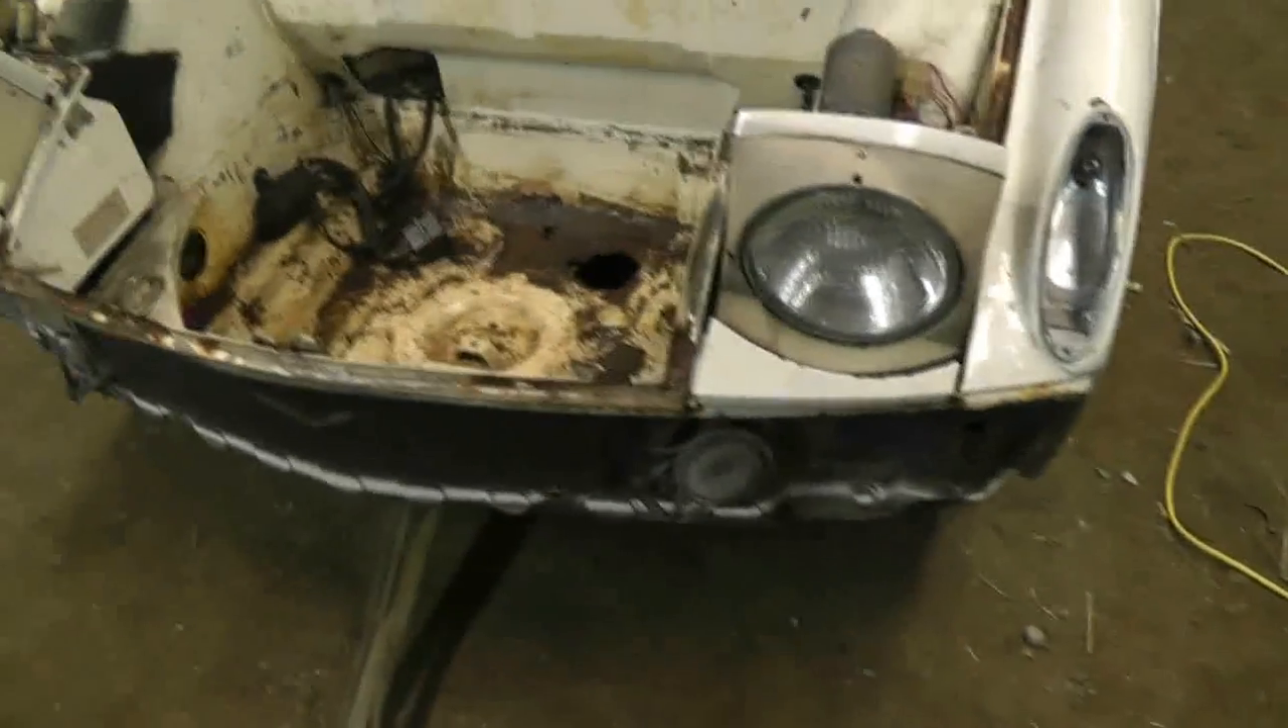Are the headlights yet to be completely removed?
Yes.